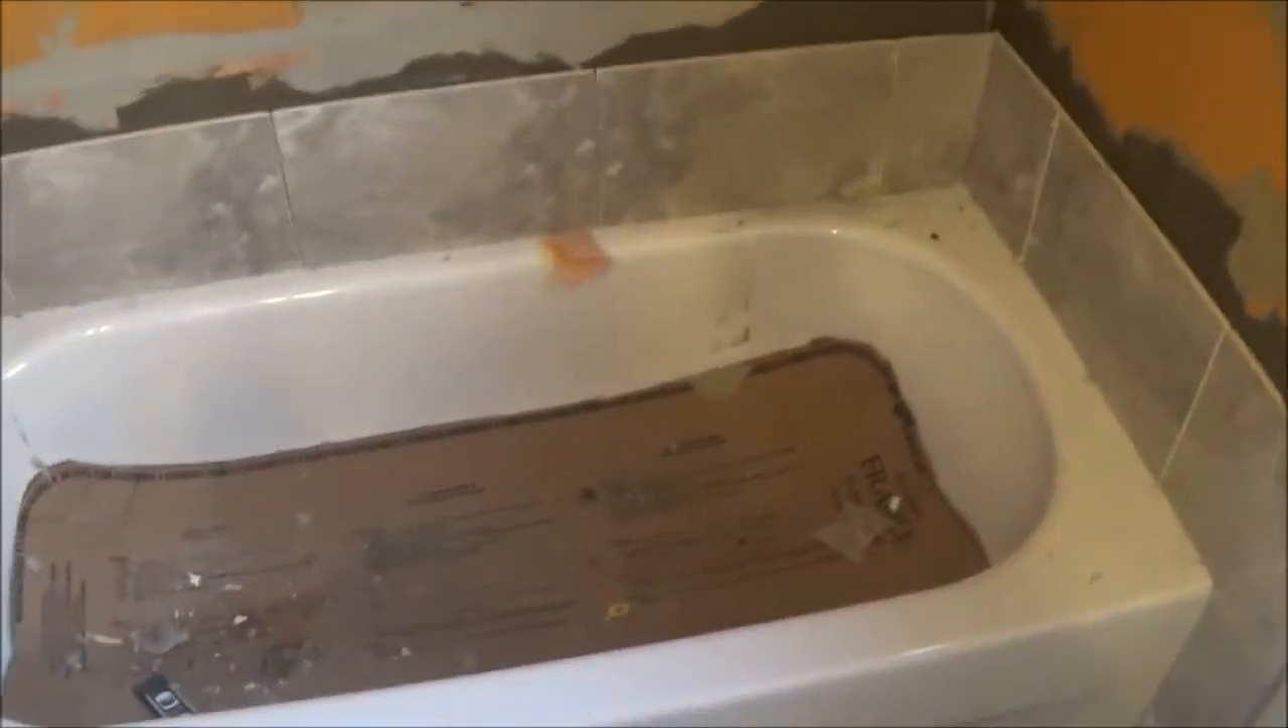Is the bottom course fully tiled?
Yes.